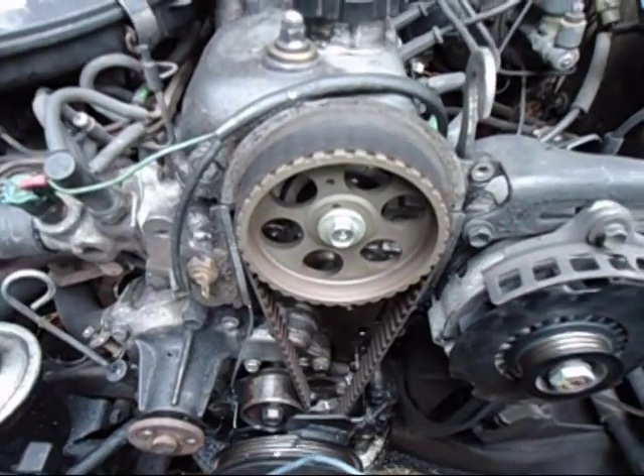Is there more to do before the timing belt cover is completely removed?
No.